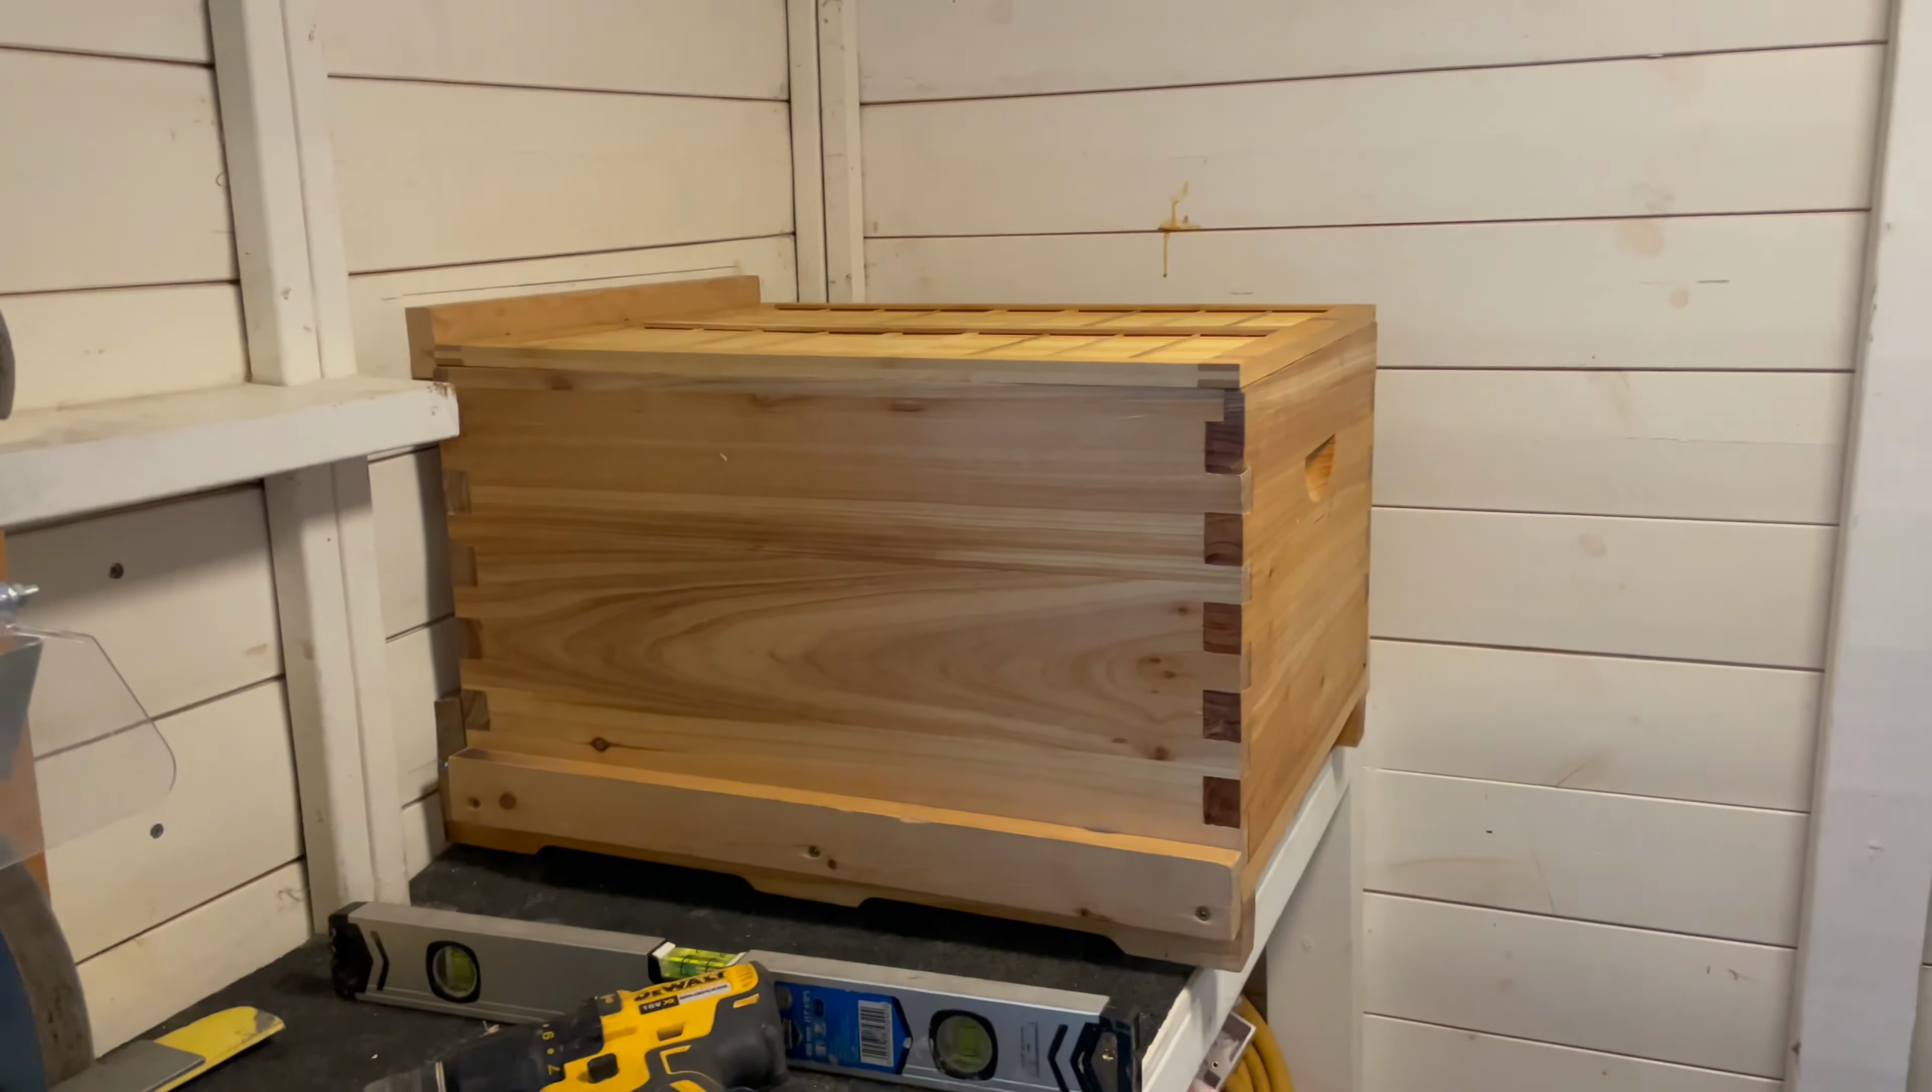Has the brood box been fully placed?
Yes.